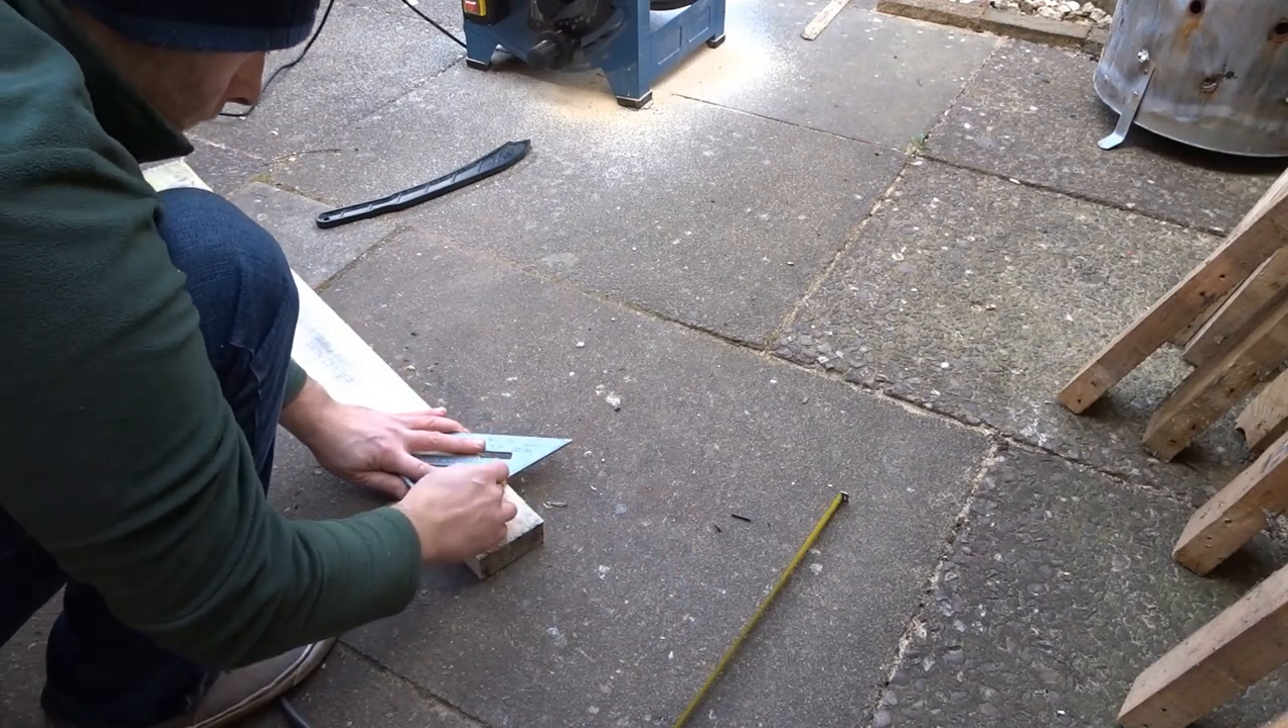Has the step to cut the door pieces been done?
No.